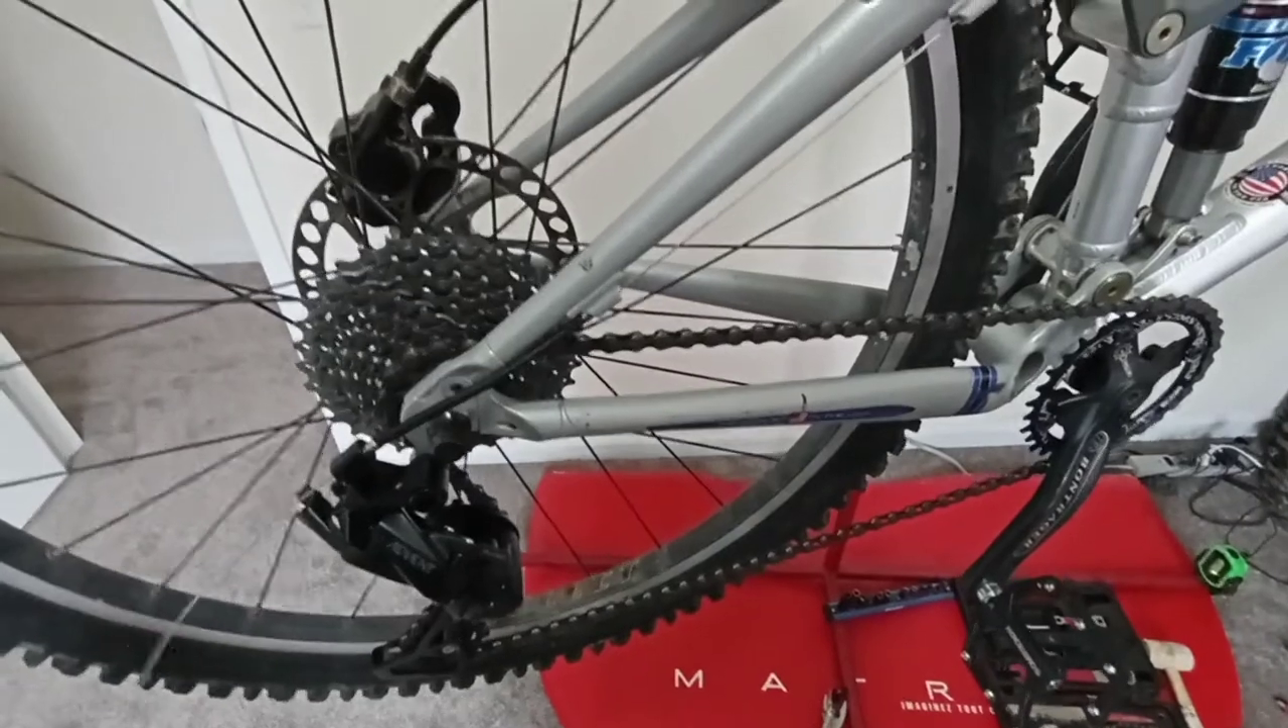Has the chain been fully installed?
Yes.